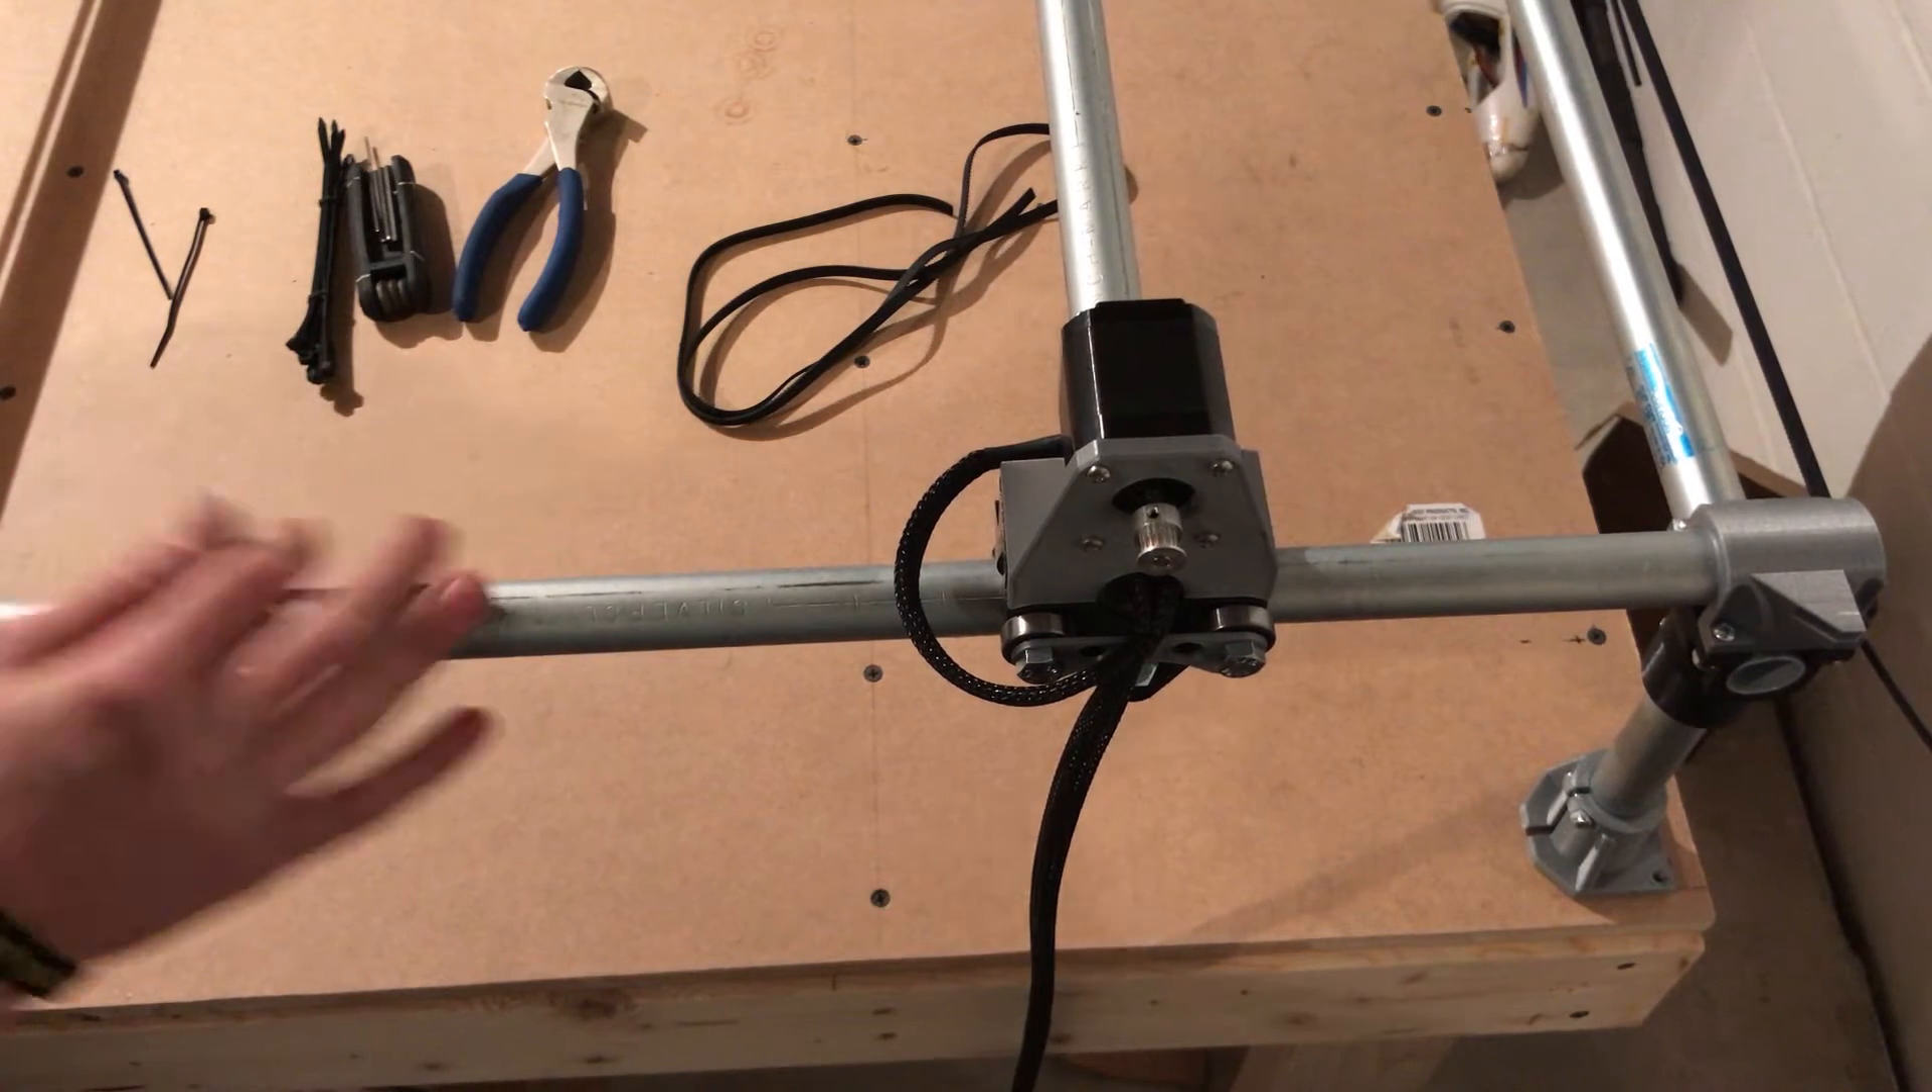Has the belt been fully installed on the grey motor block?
No.